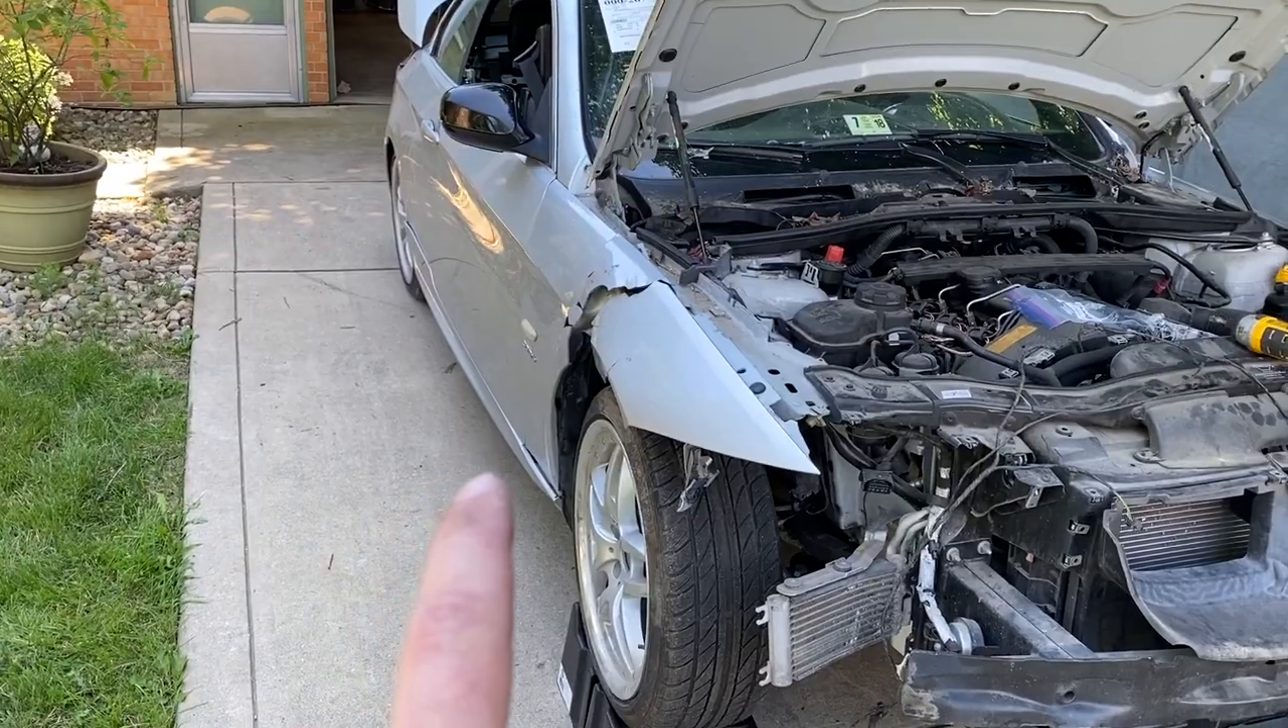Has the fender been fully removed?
No.